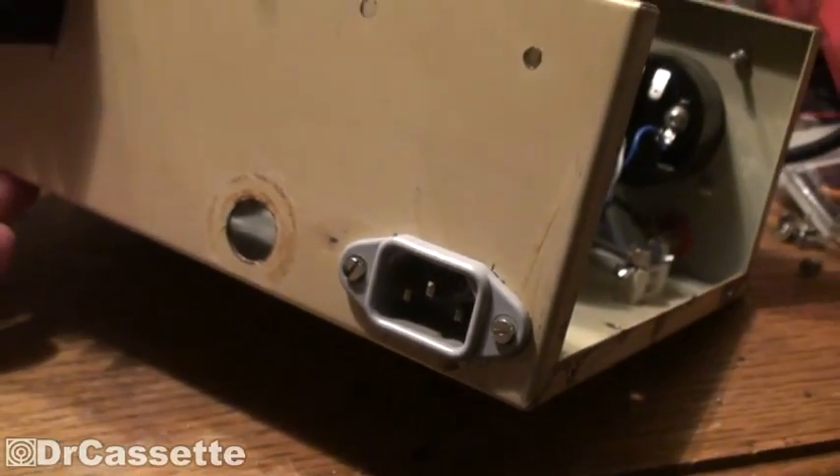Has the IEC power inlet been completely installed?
Yes.